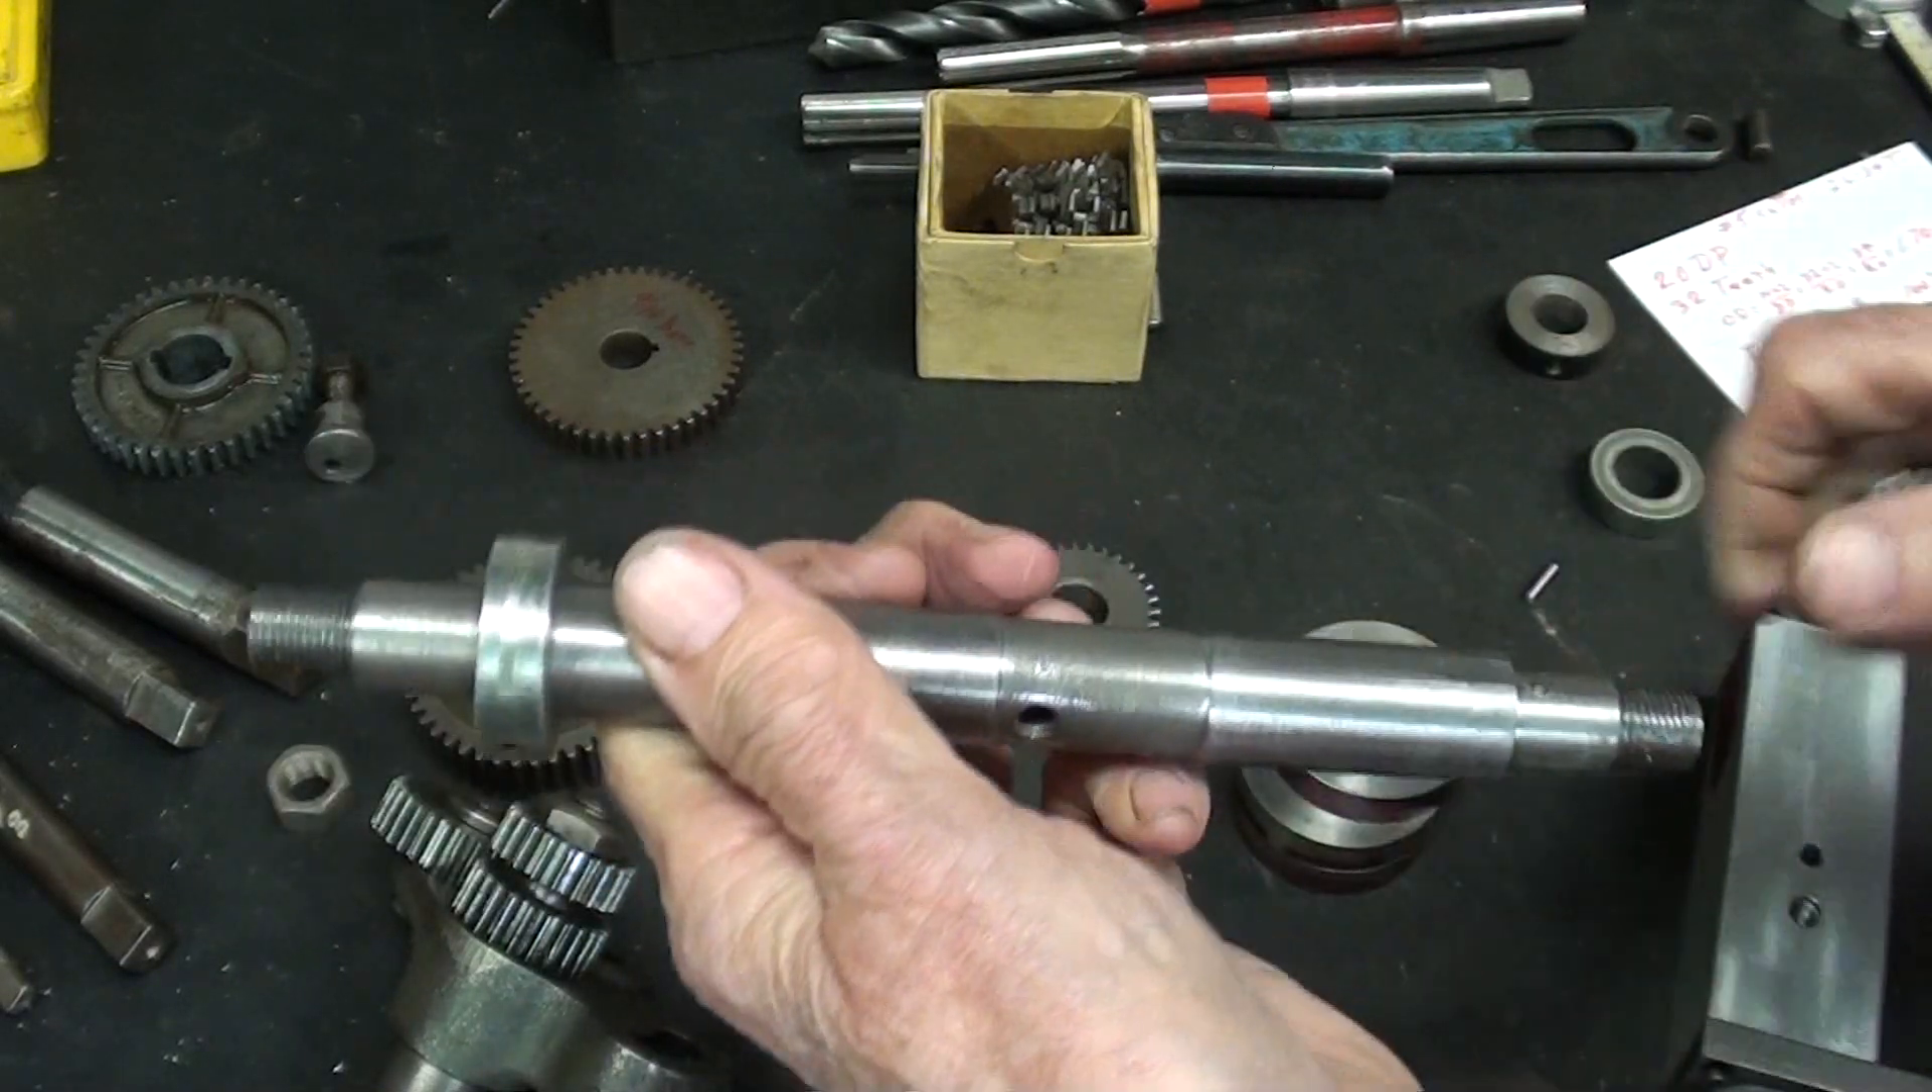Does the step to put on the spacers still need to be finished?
Yes.